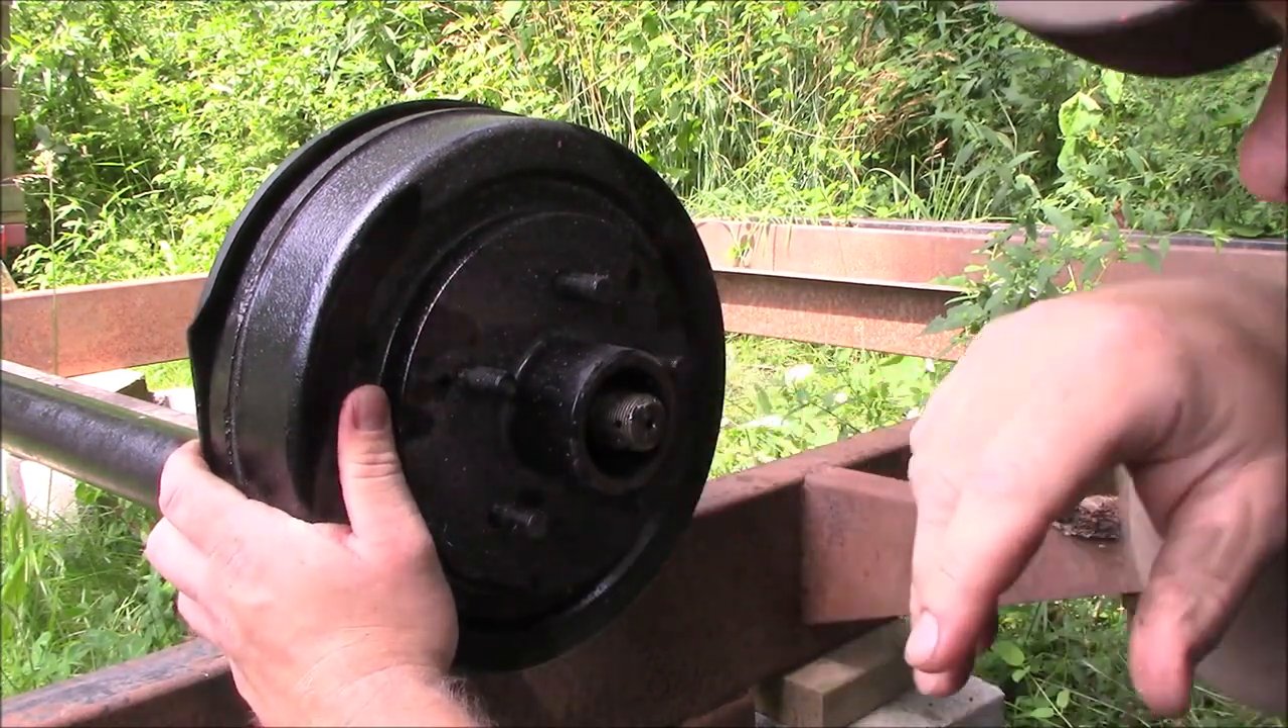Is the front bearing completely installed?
No.